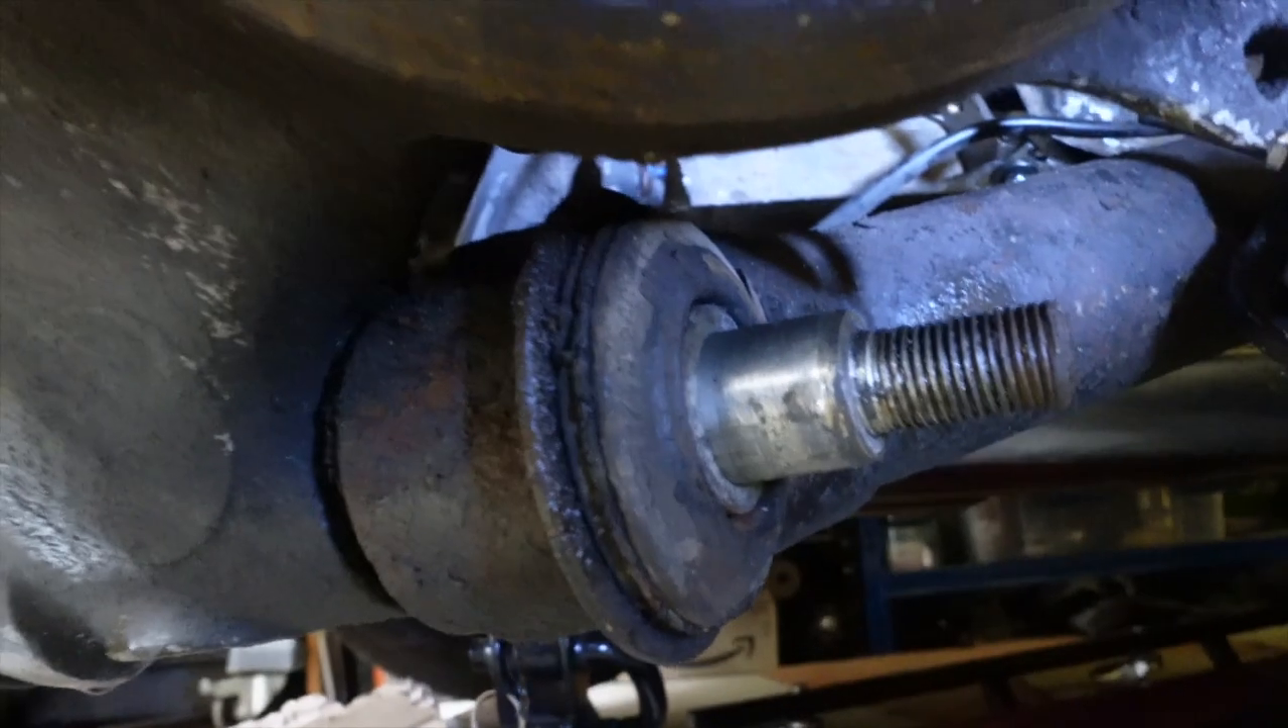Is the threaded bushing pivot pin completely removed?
No.